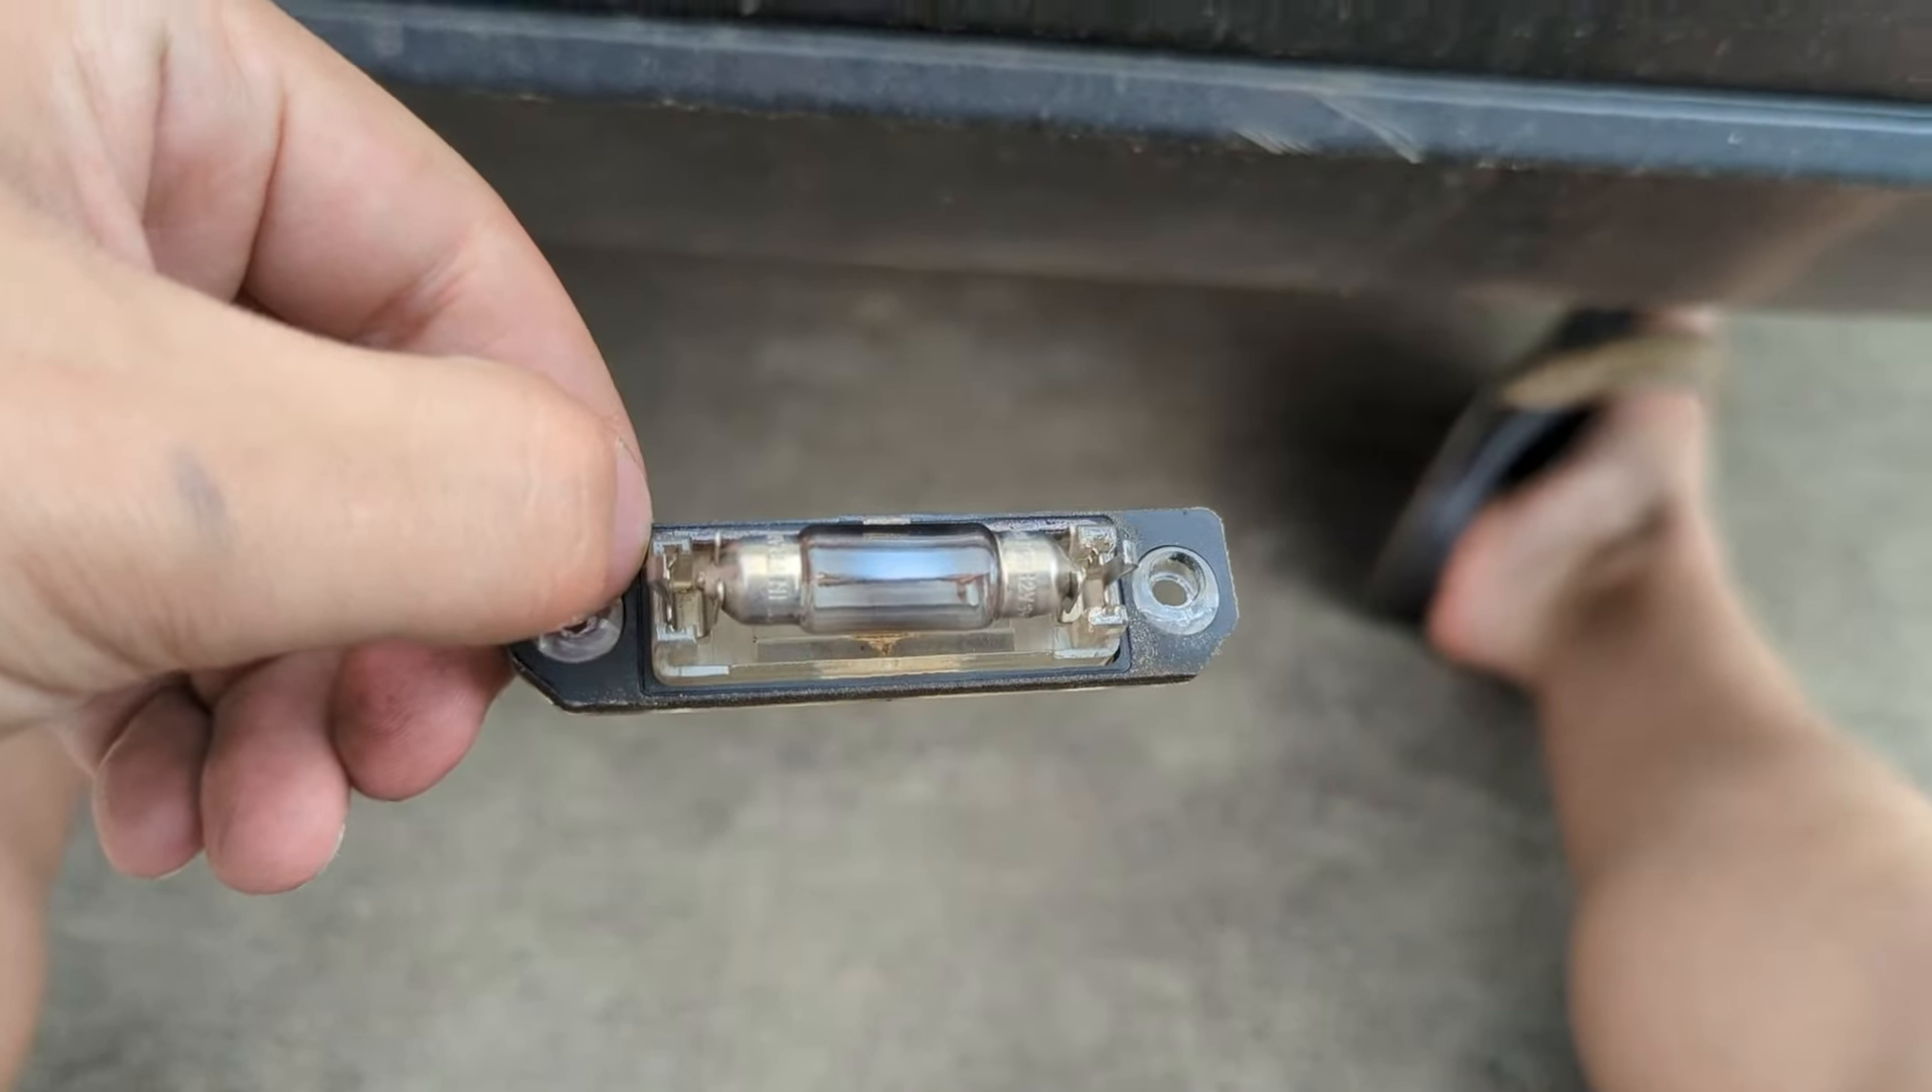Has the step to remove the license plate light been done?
Yes.